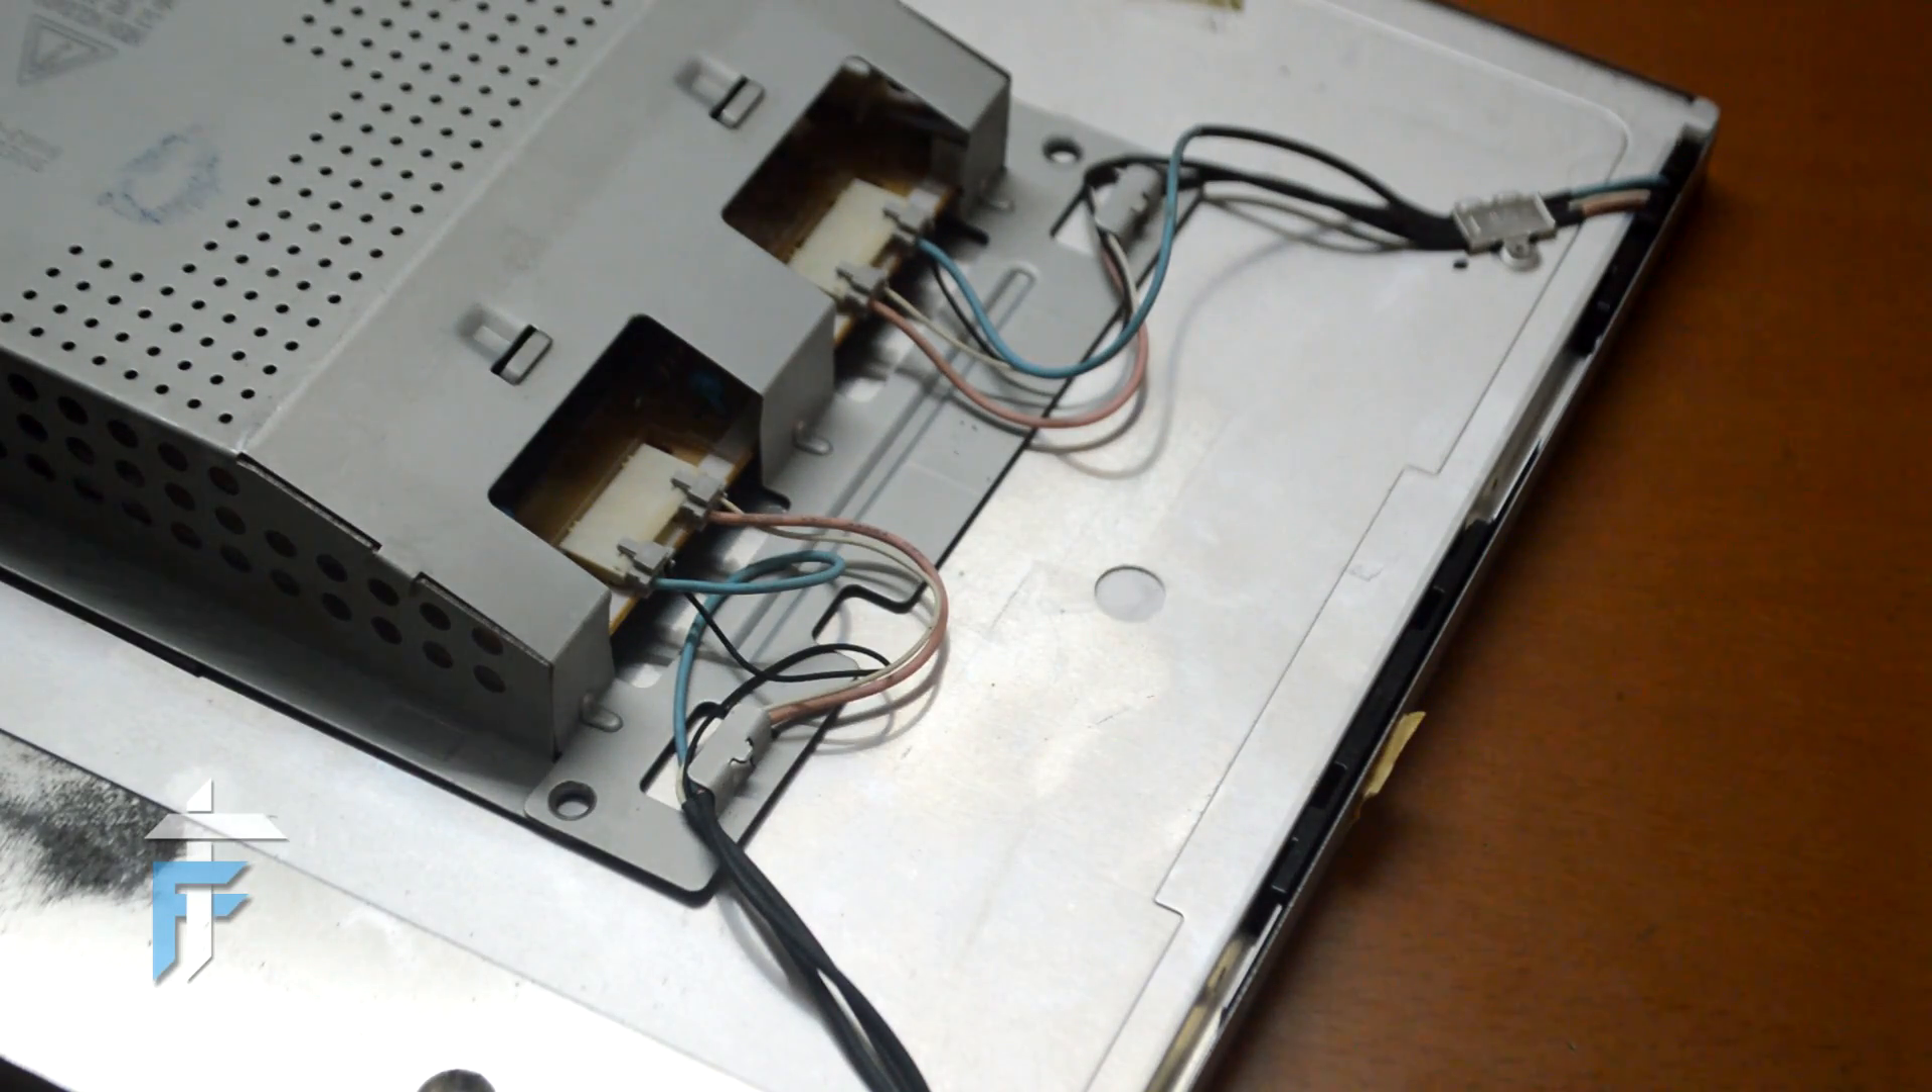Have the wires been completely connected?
Yes.